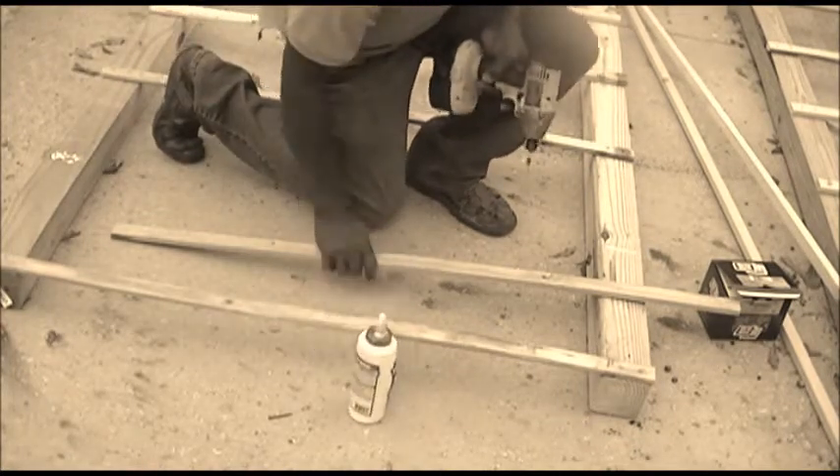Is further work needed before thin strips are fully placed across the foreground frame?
Yes.